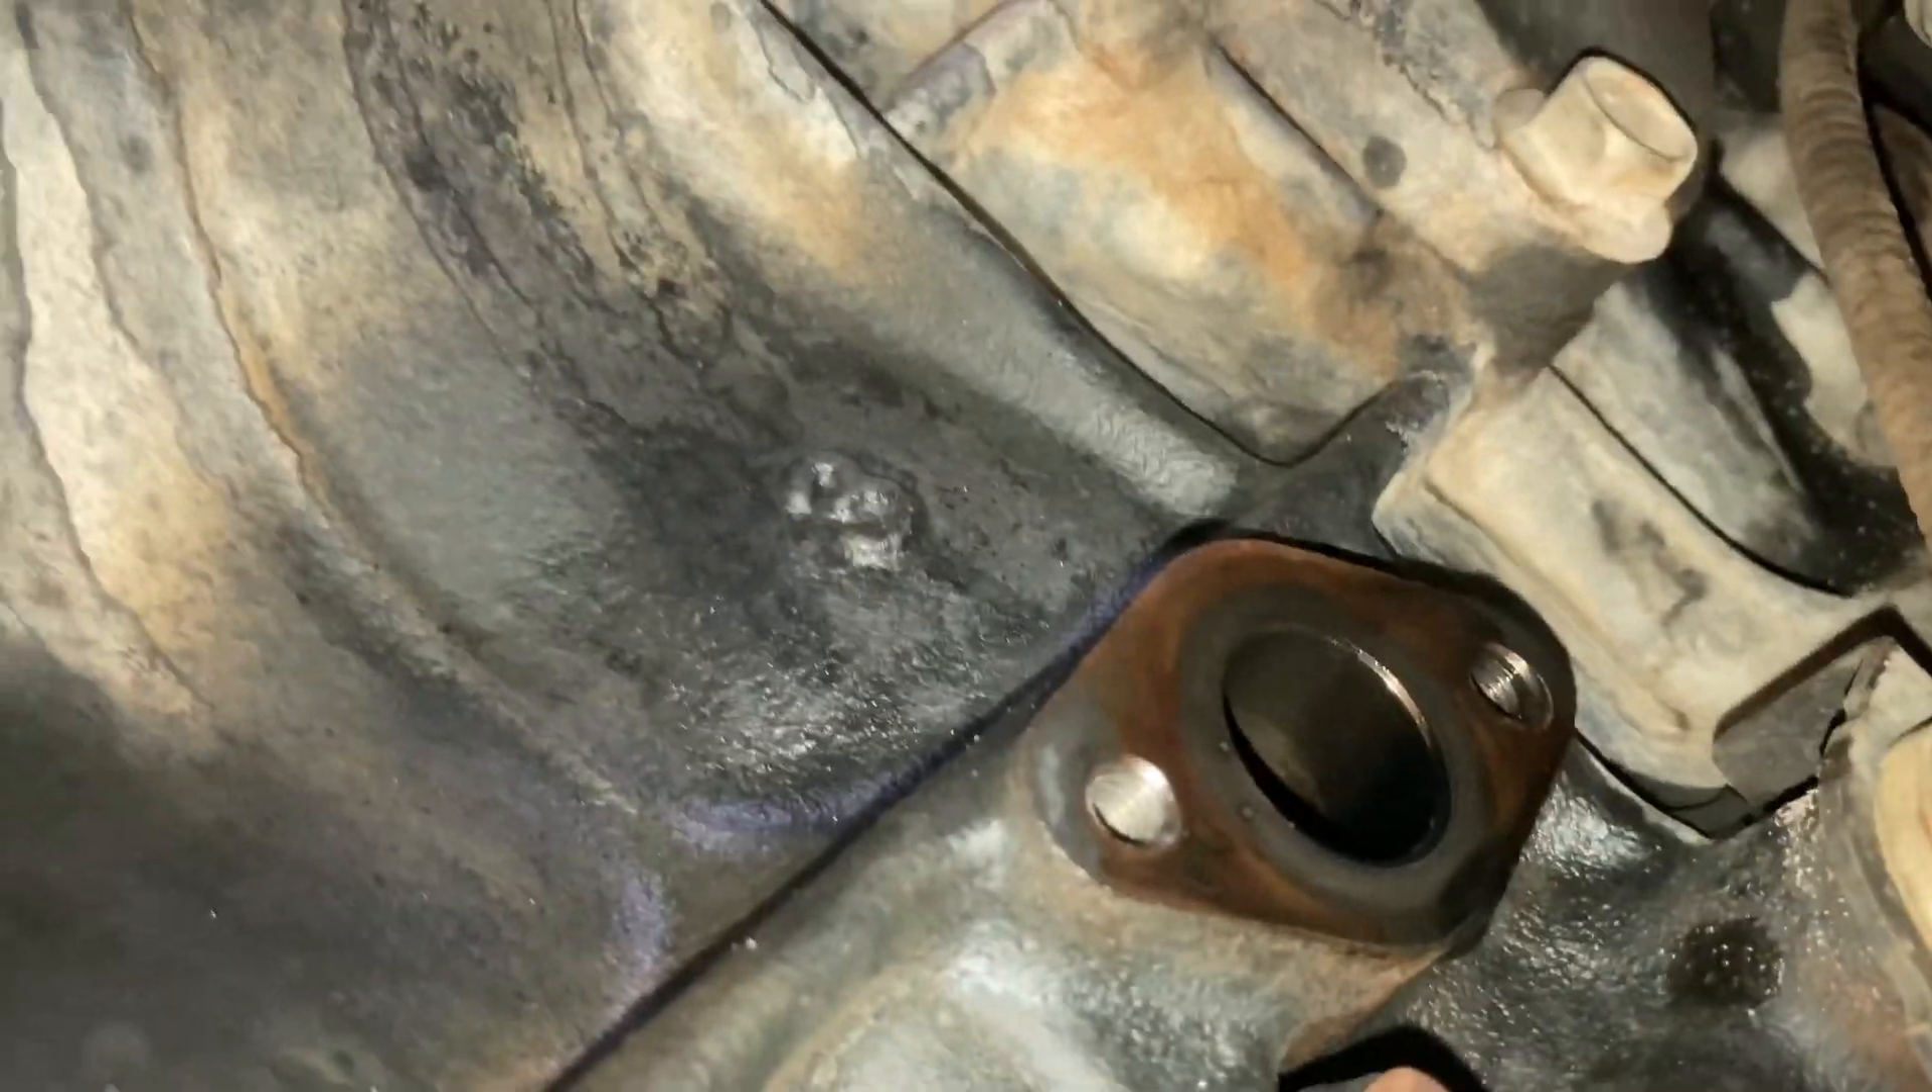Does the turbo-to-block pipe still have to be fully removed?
No.